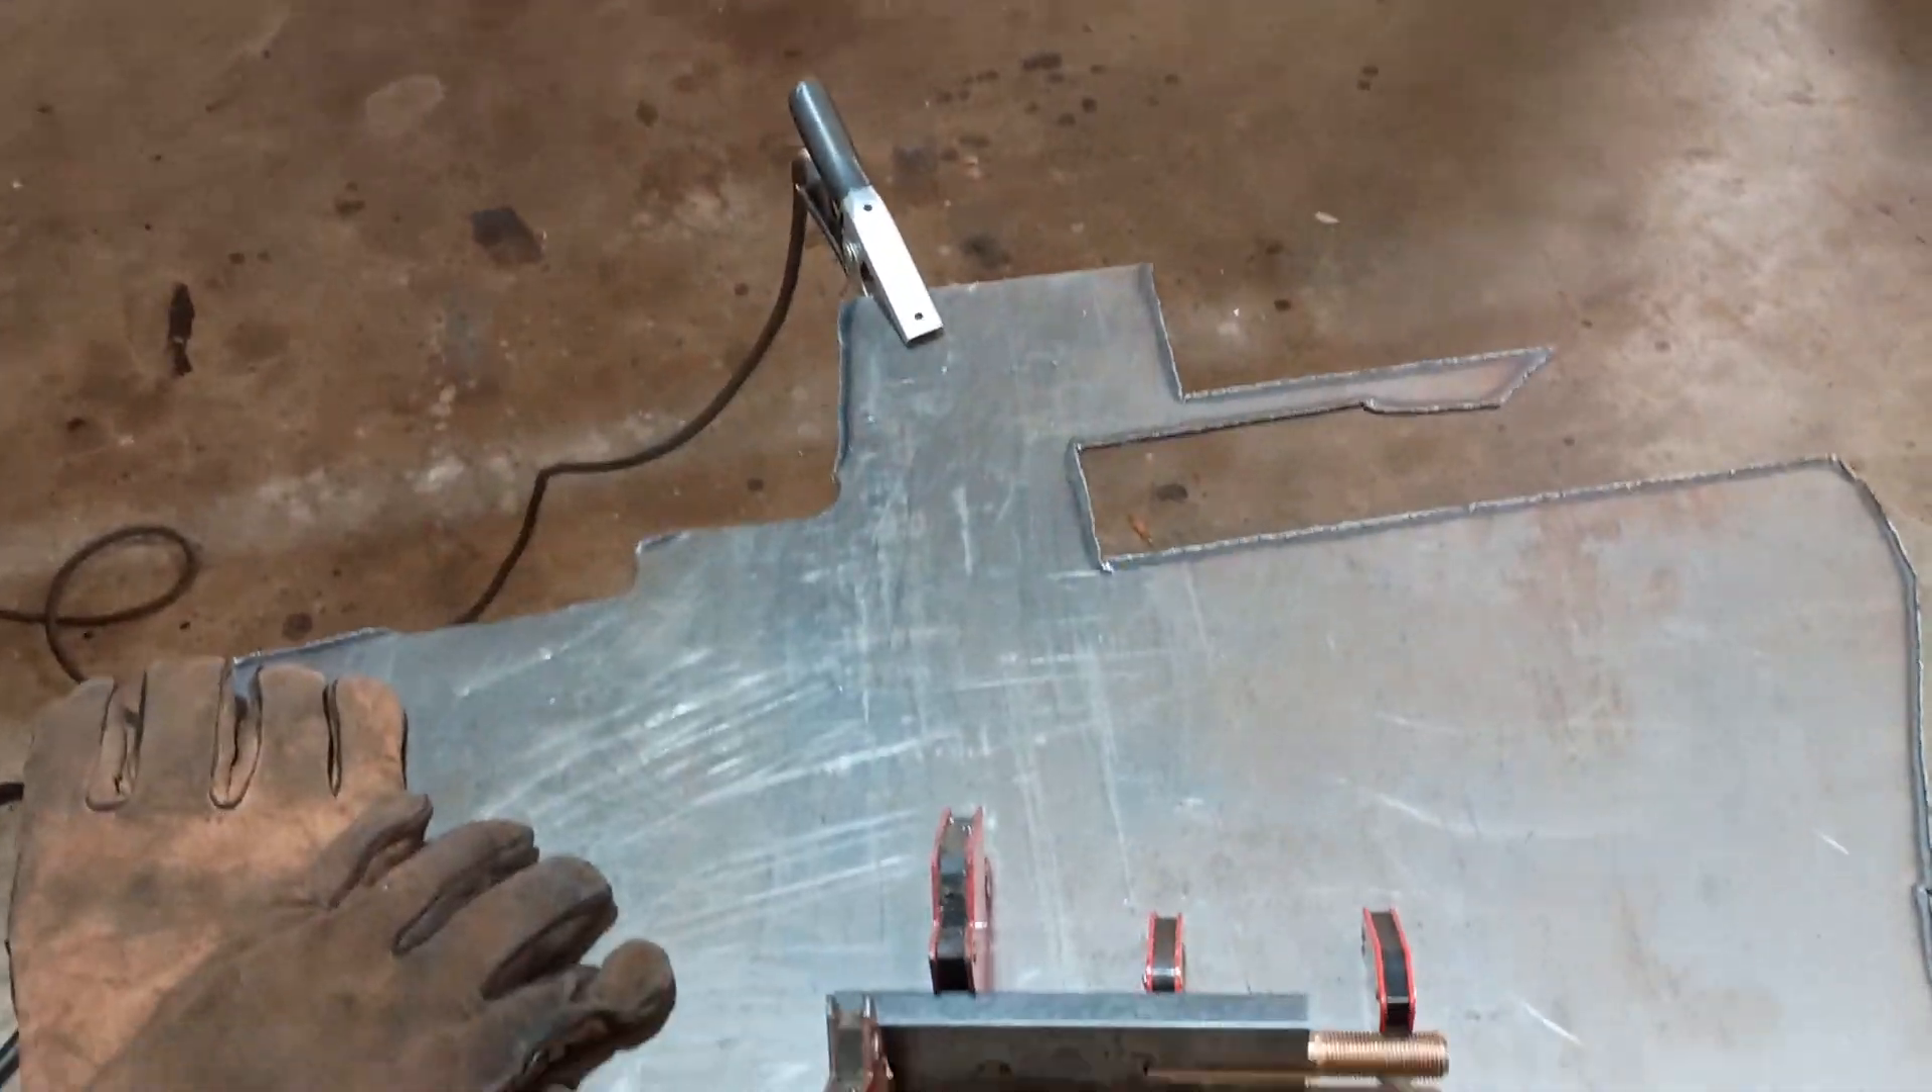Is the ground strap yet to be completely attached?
No.